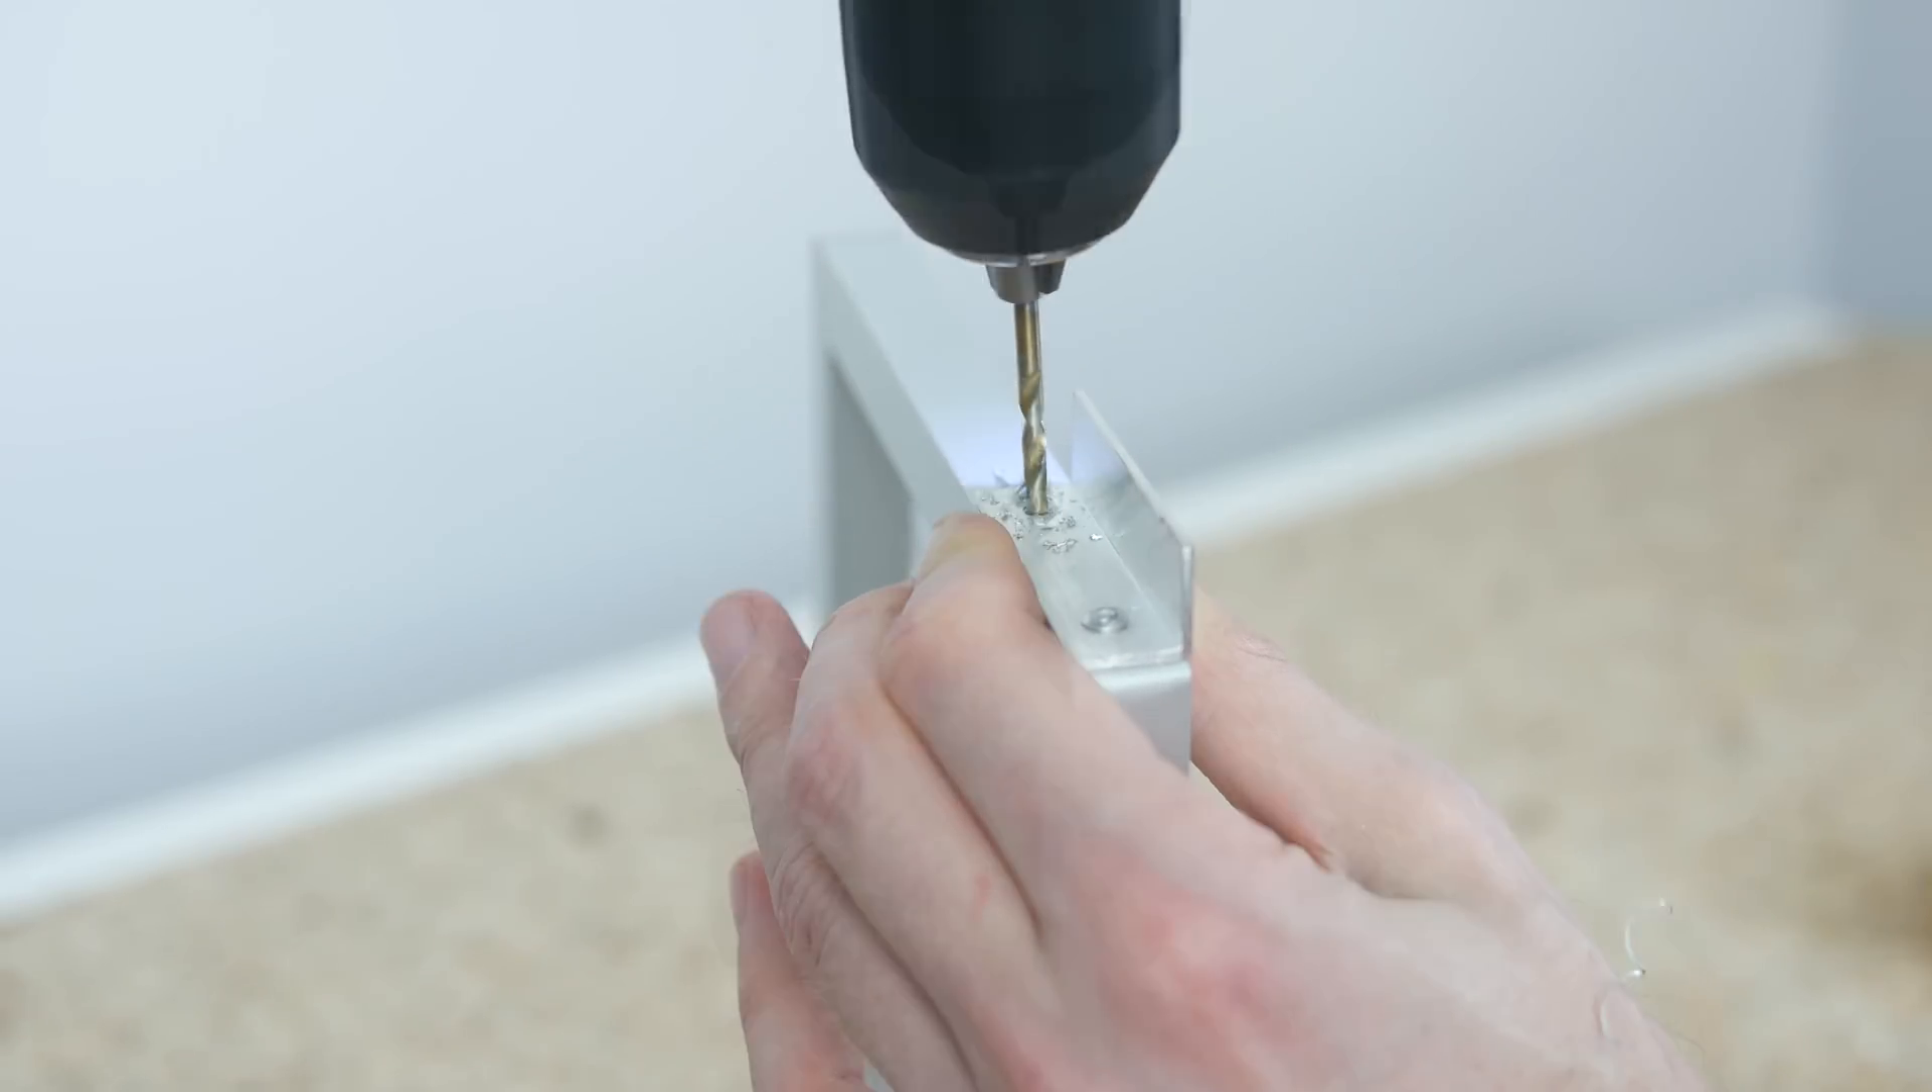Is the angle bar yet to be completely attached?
Yes.